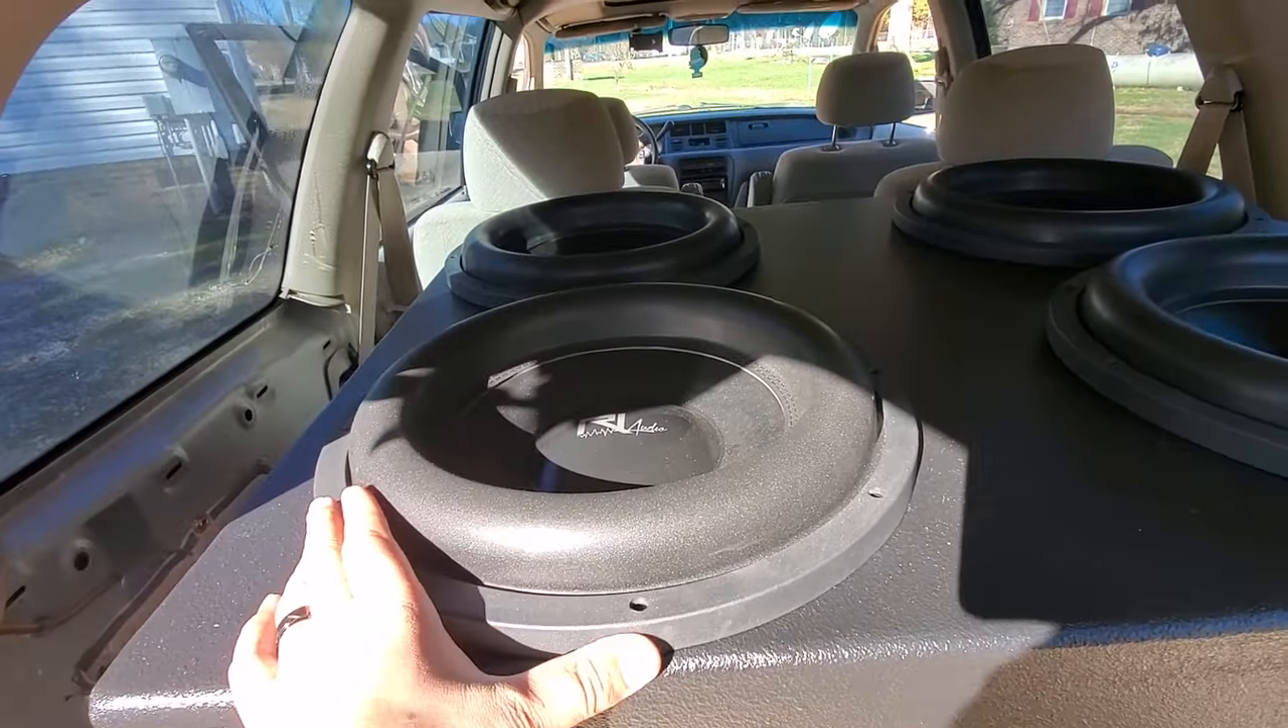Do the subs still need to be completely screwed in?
Yes.